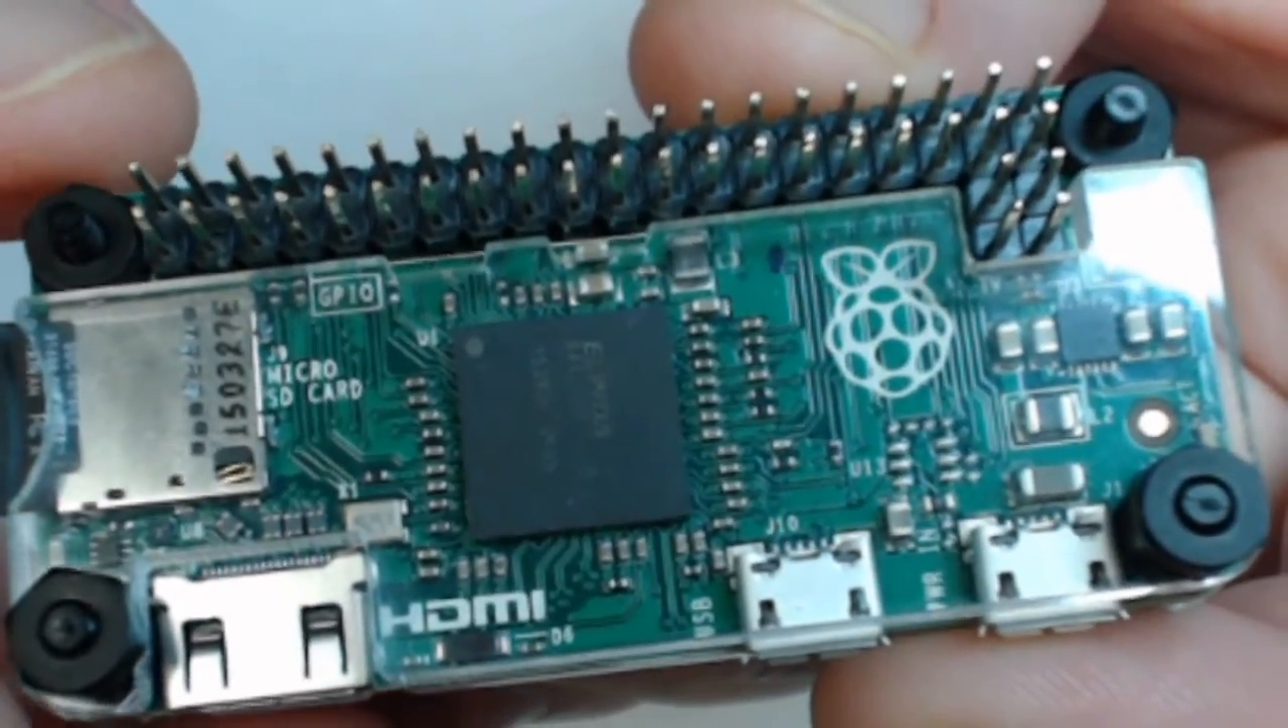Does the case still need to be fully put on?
No.